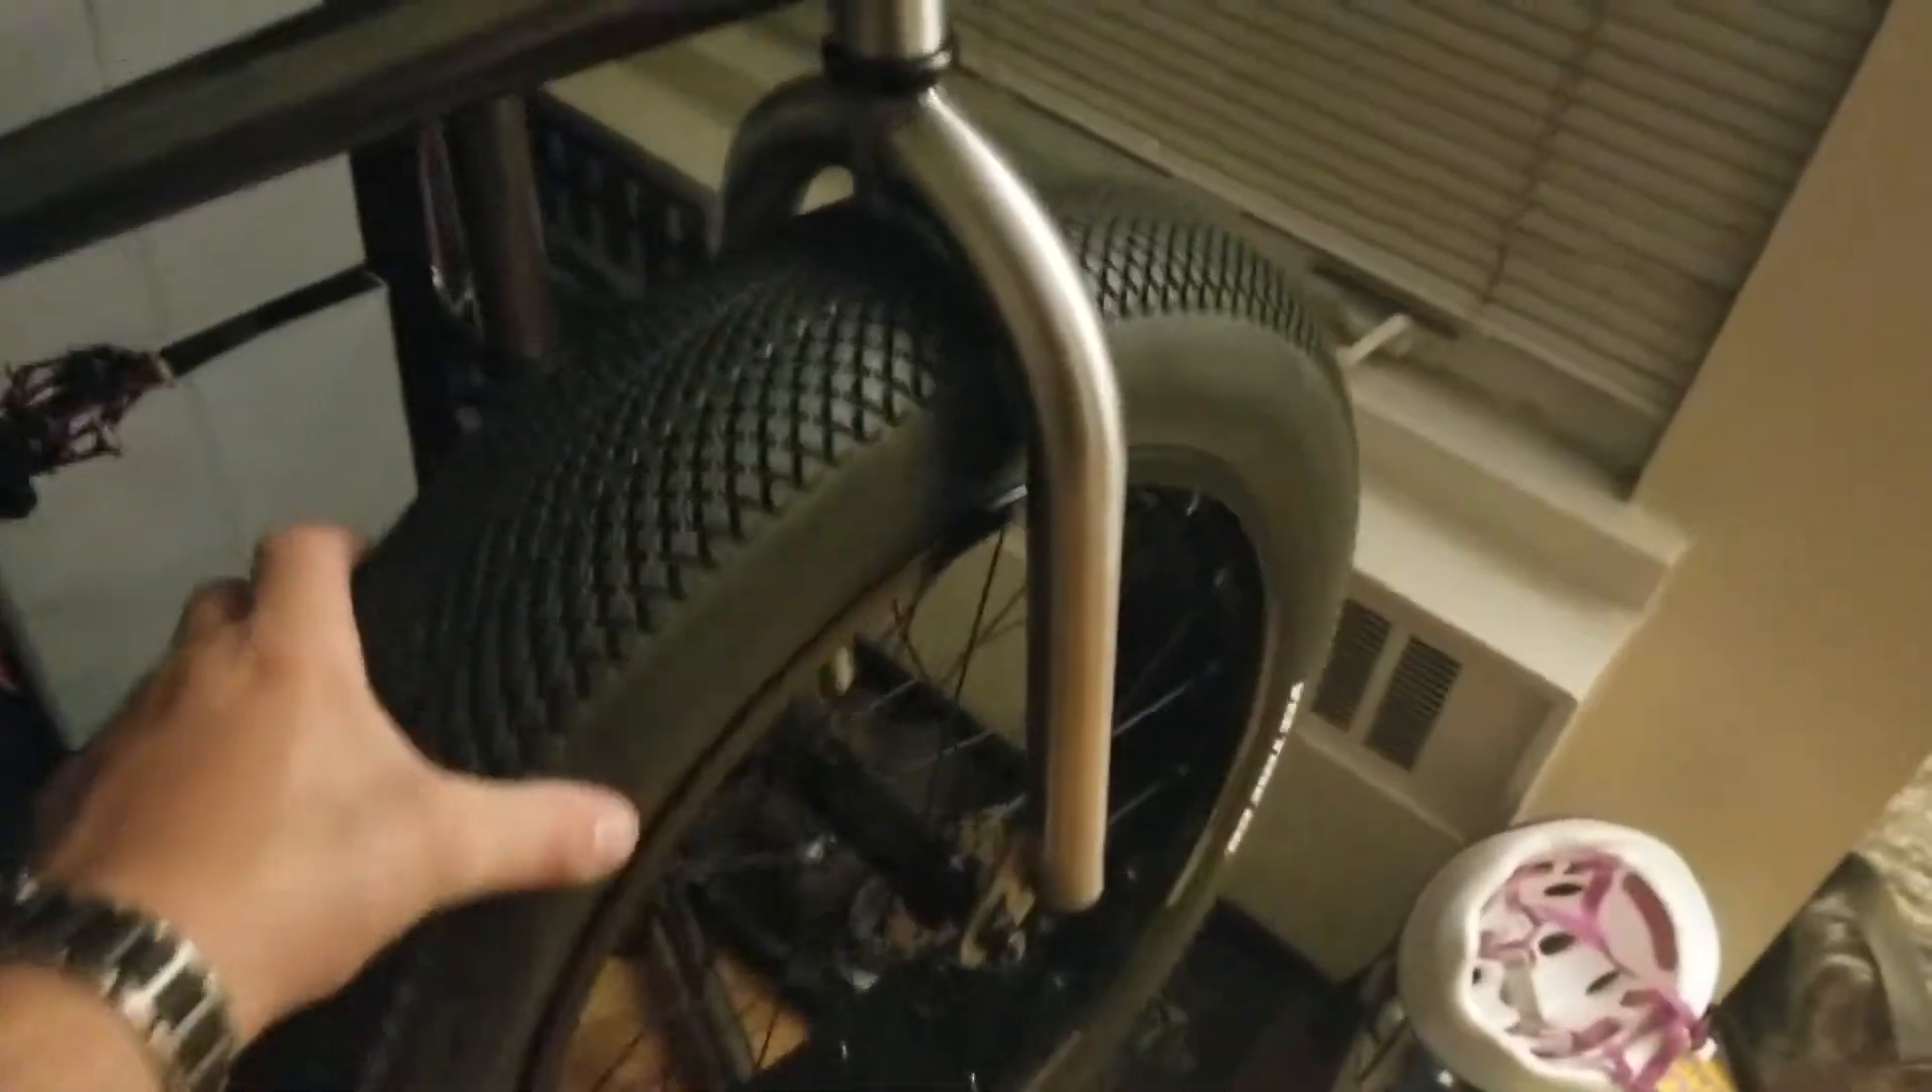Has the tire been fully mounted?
Yes.